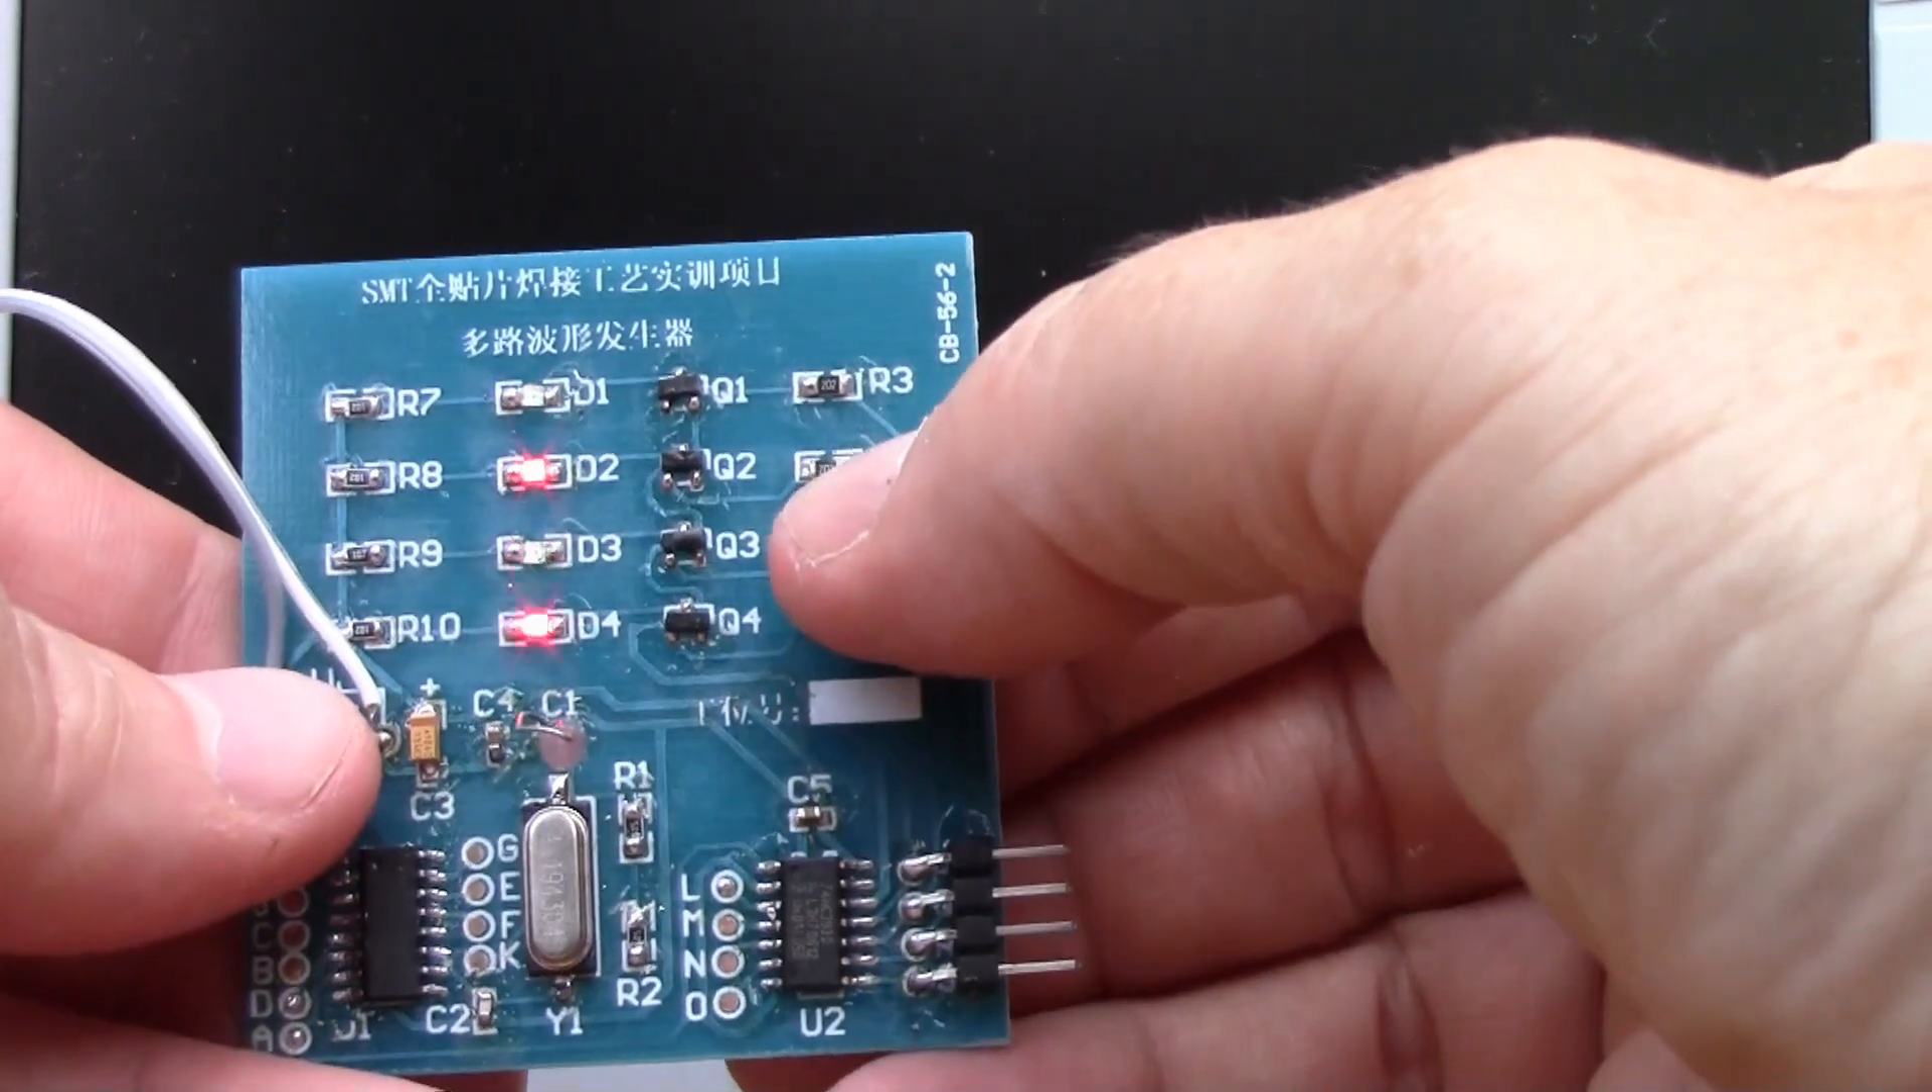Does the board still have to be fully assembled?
No.